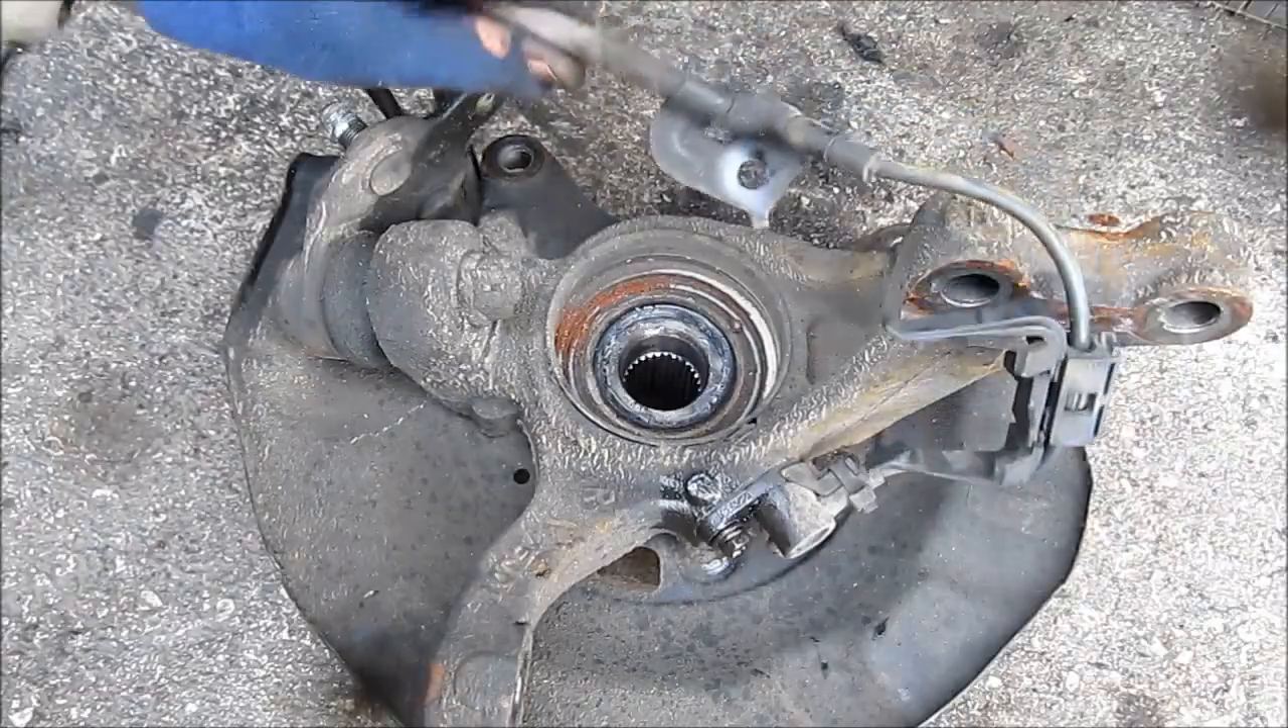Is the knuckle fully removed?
Yes.